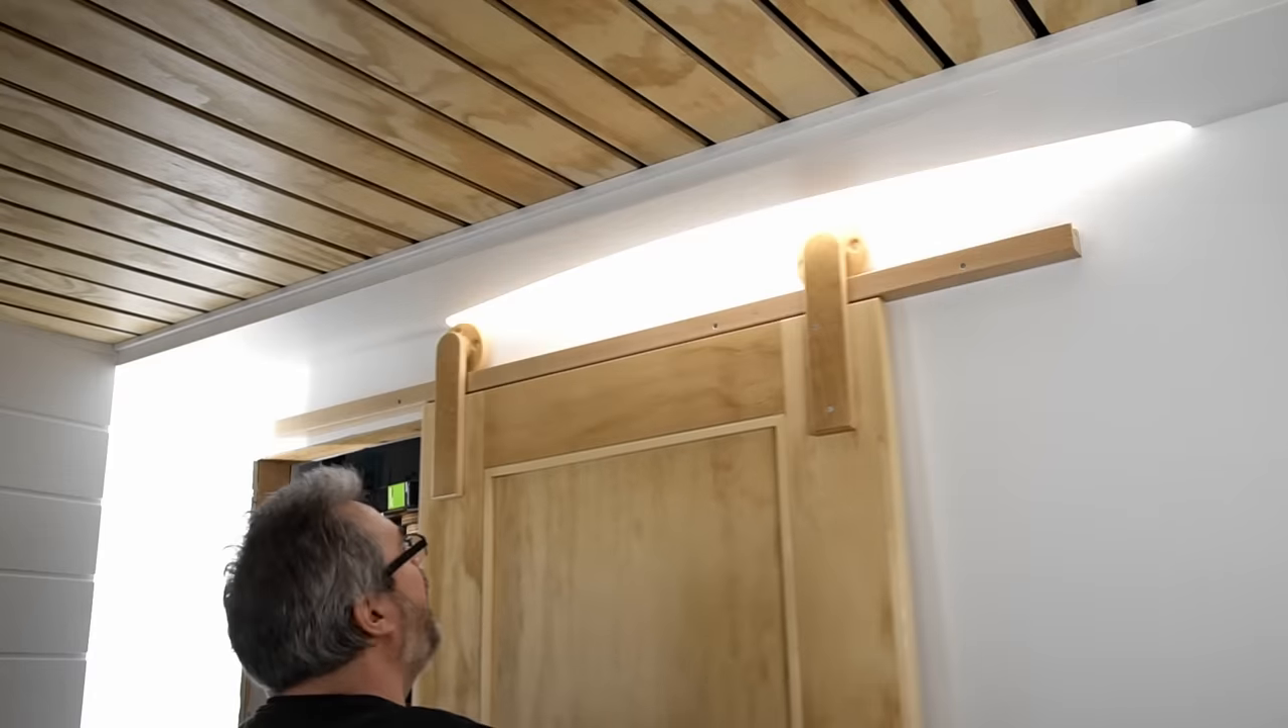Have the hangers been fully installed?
Yes.